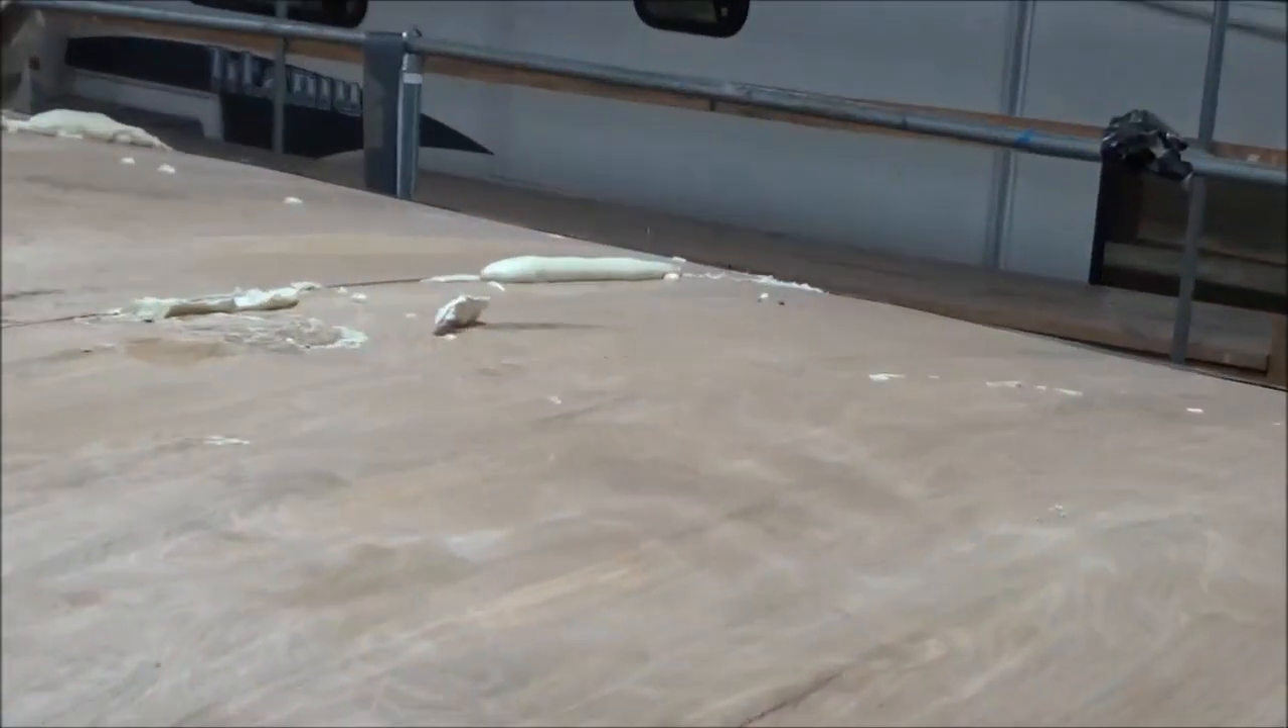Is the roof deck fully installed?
Yes.